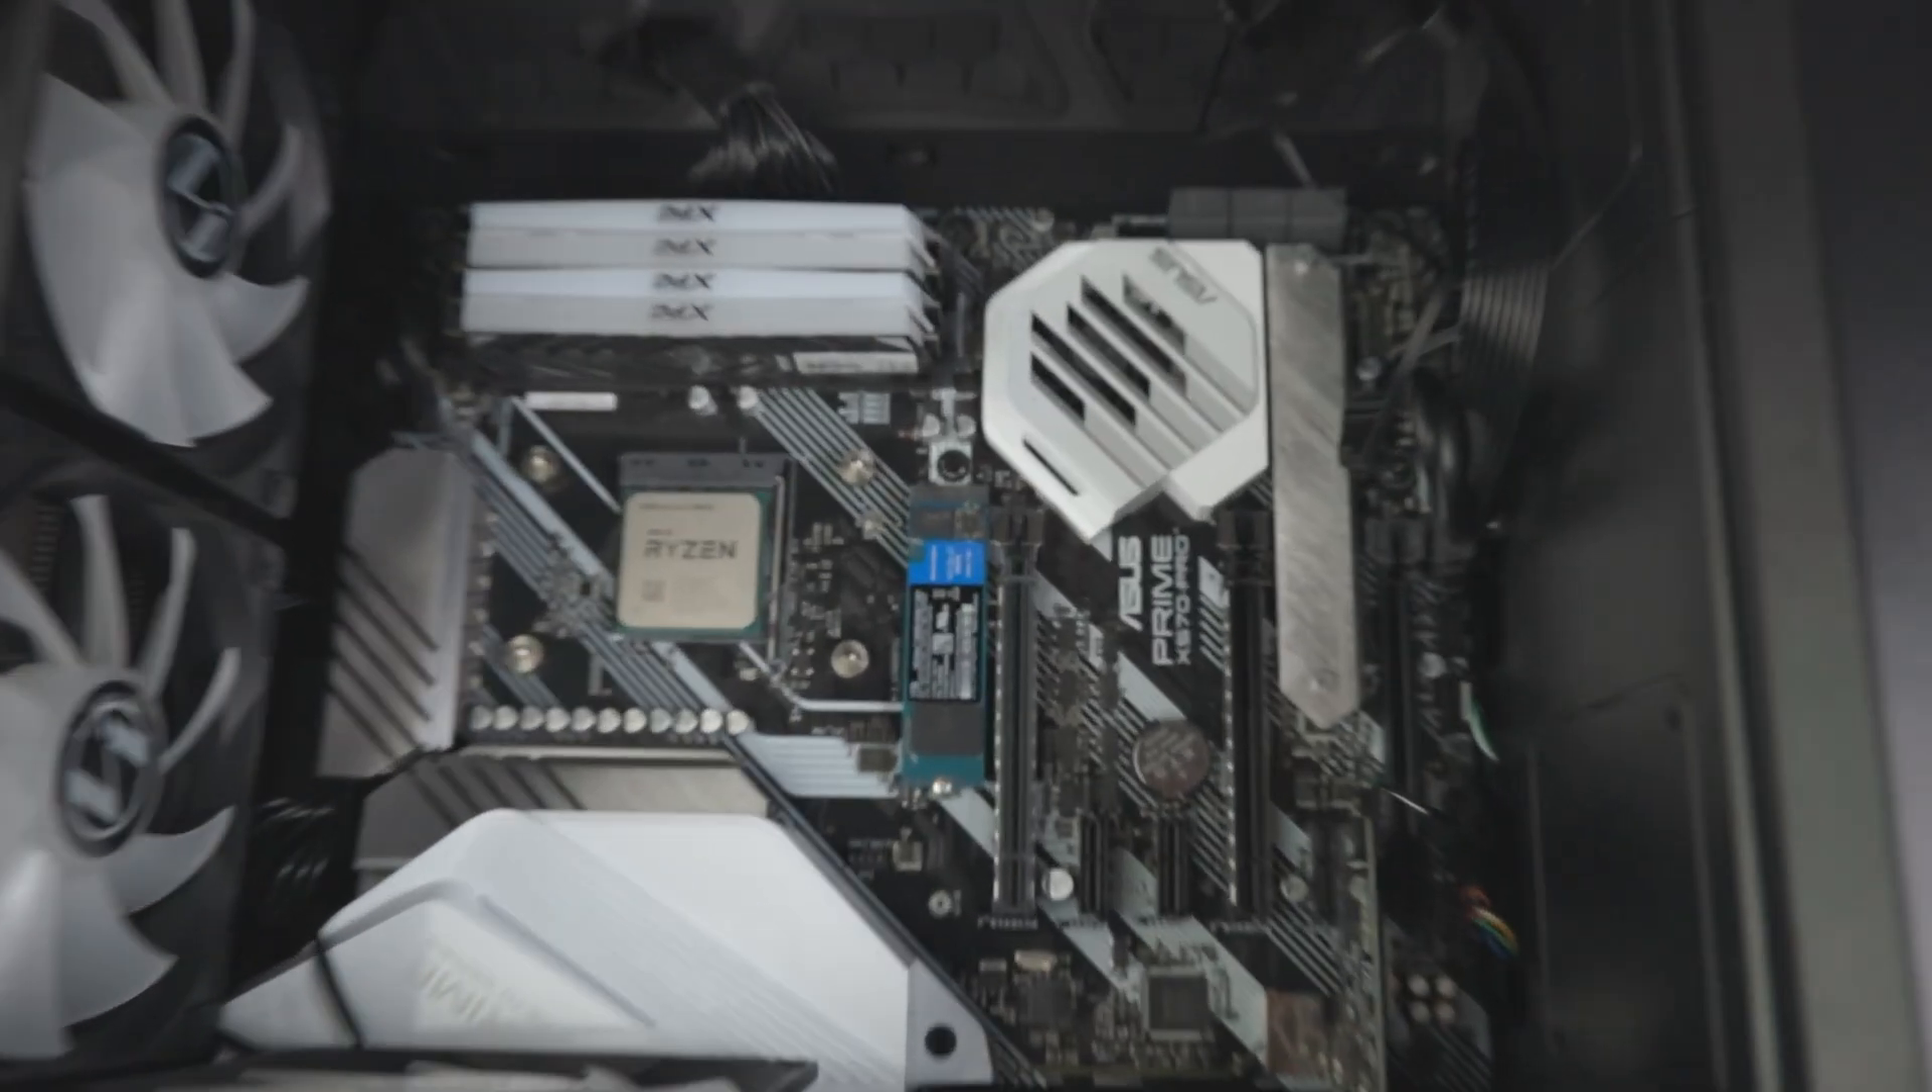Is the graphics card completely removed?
Yes.